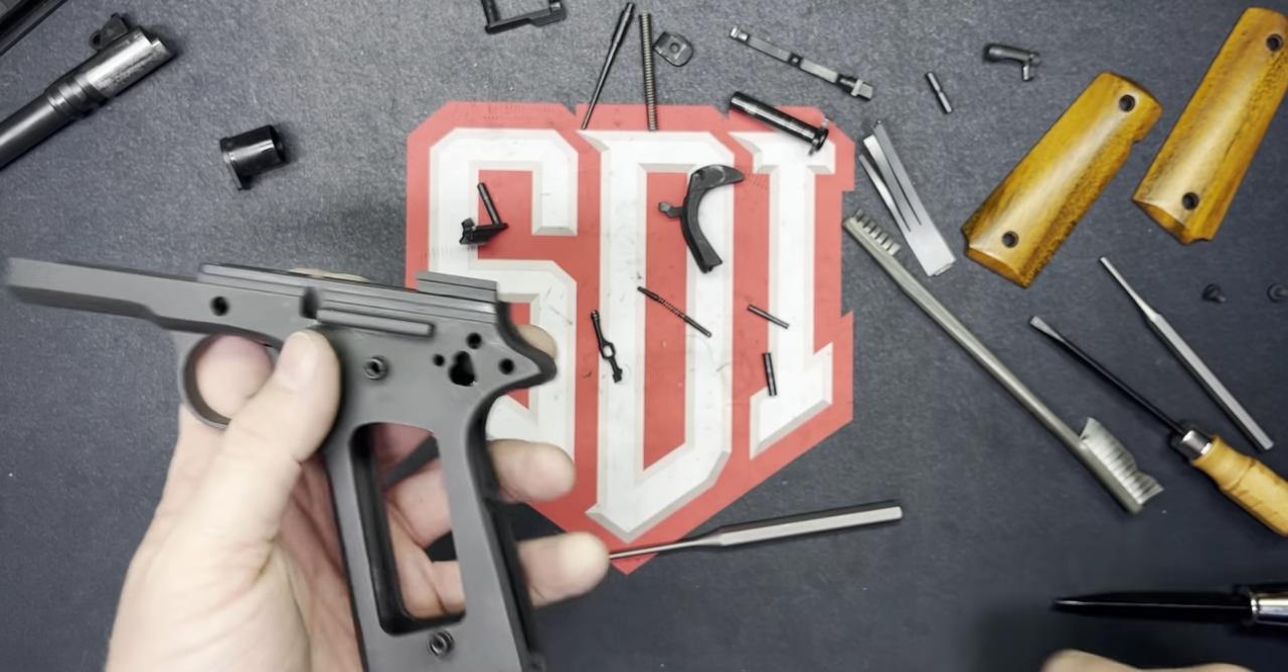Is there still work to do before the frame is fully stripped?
No.